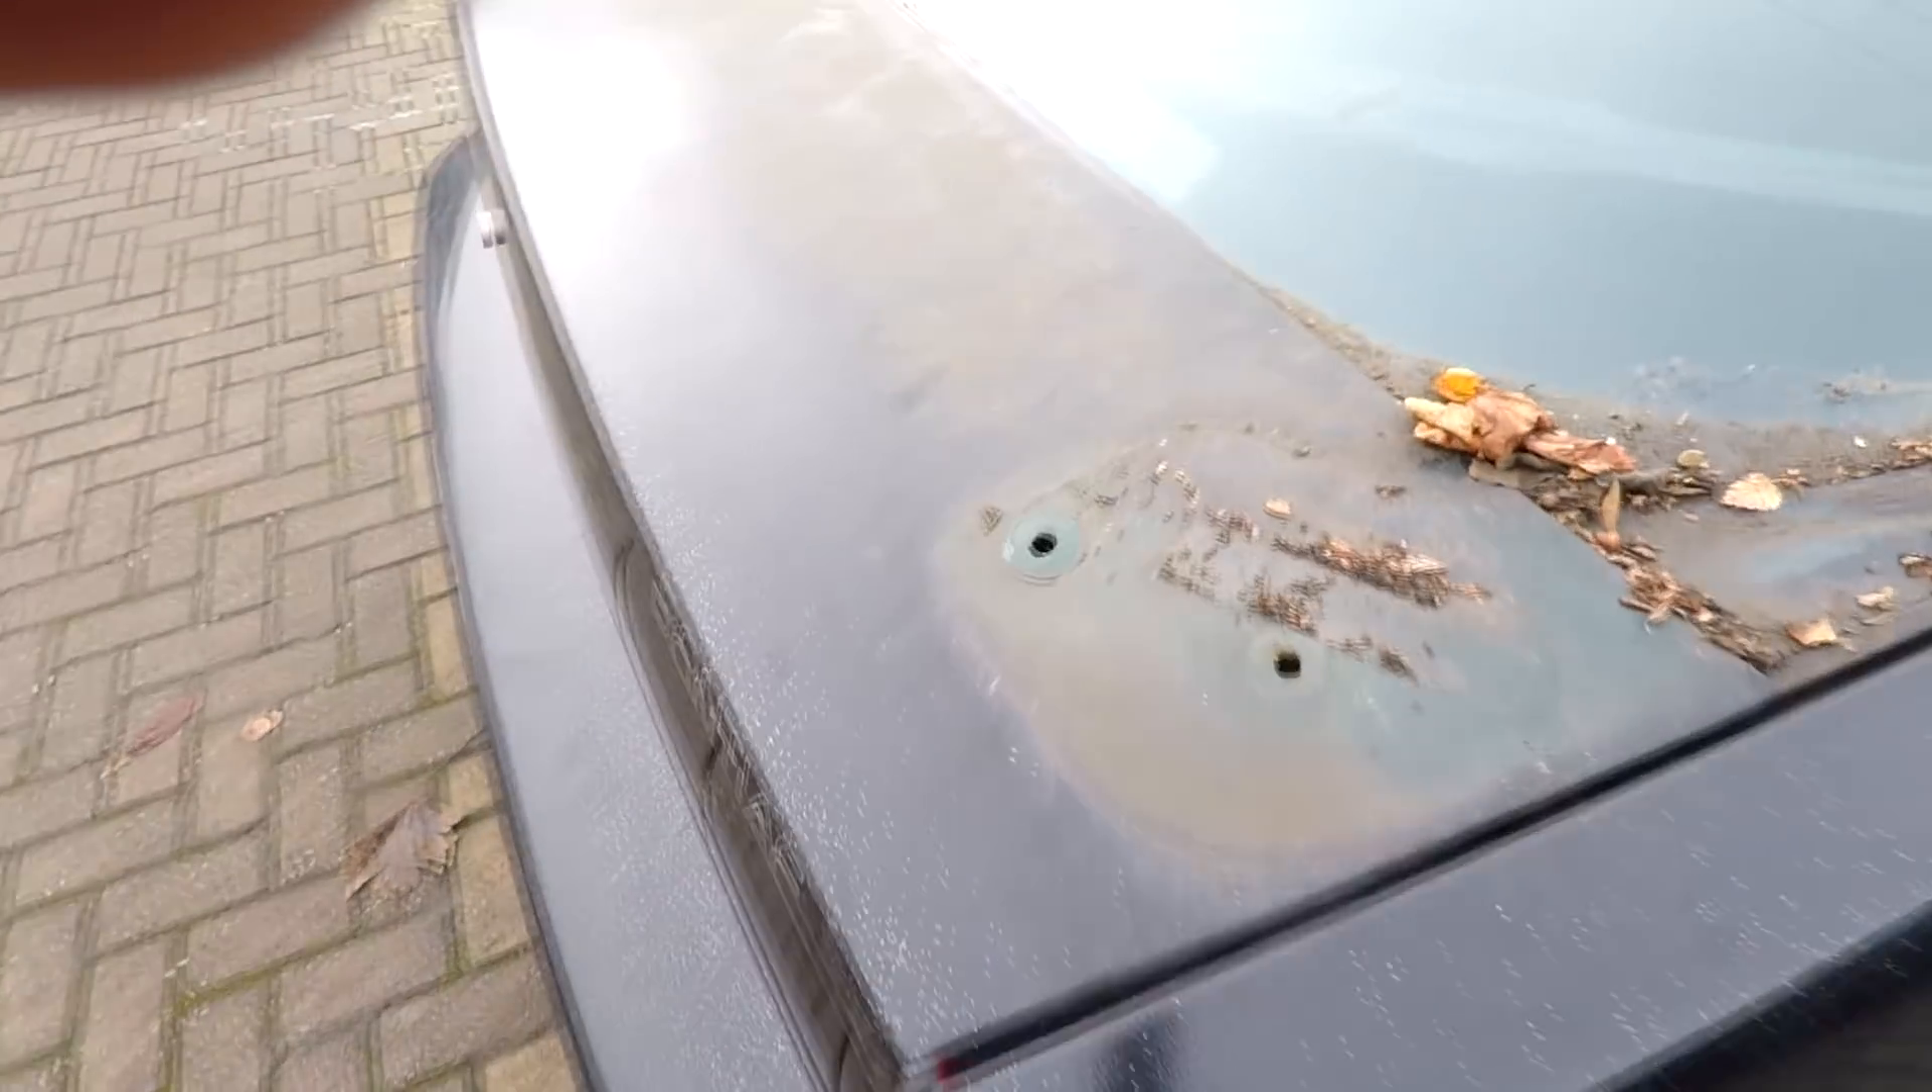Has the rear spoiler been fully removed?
Yes.